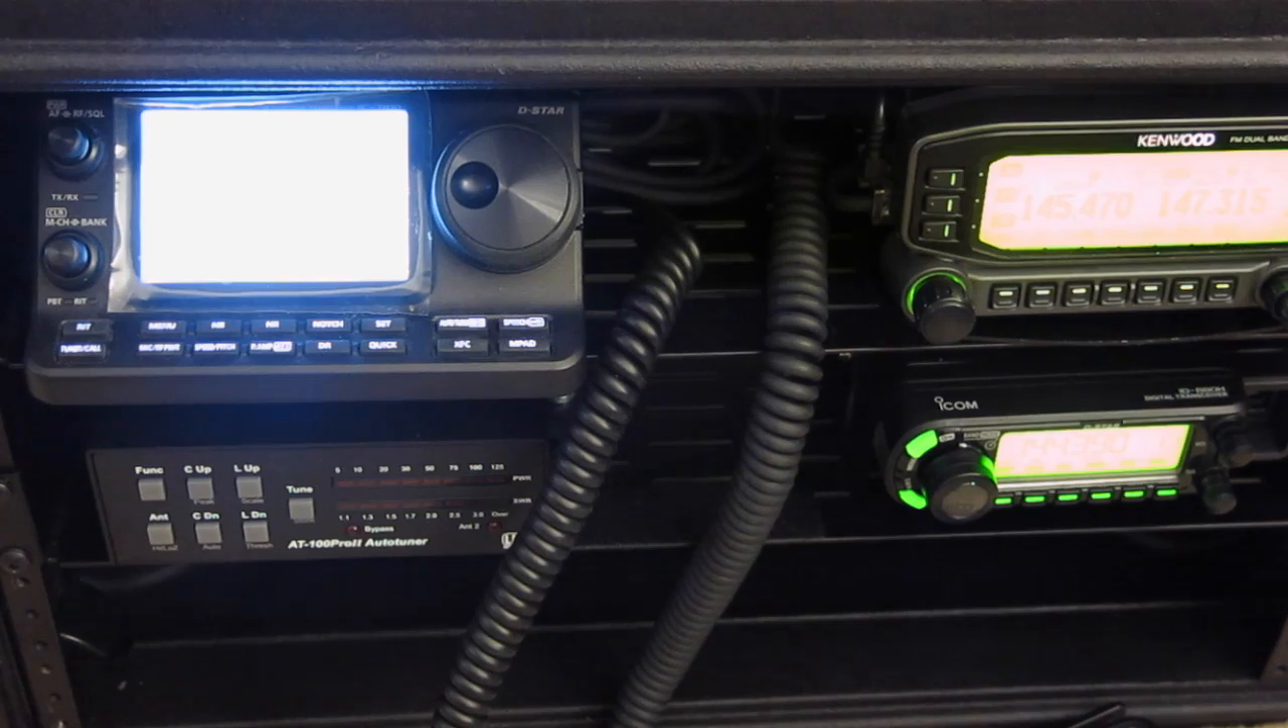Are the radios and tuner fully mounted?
Yes.